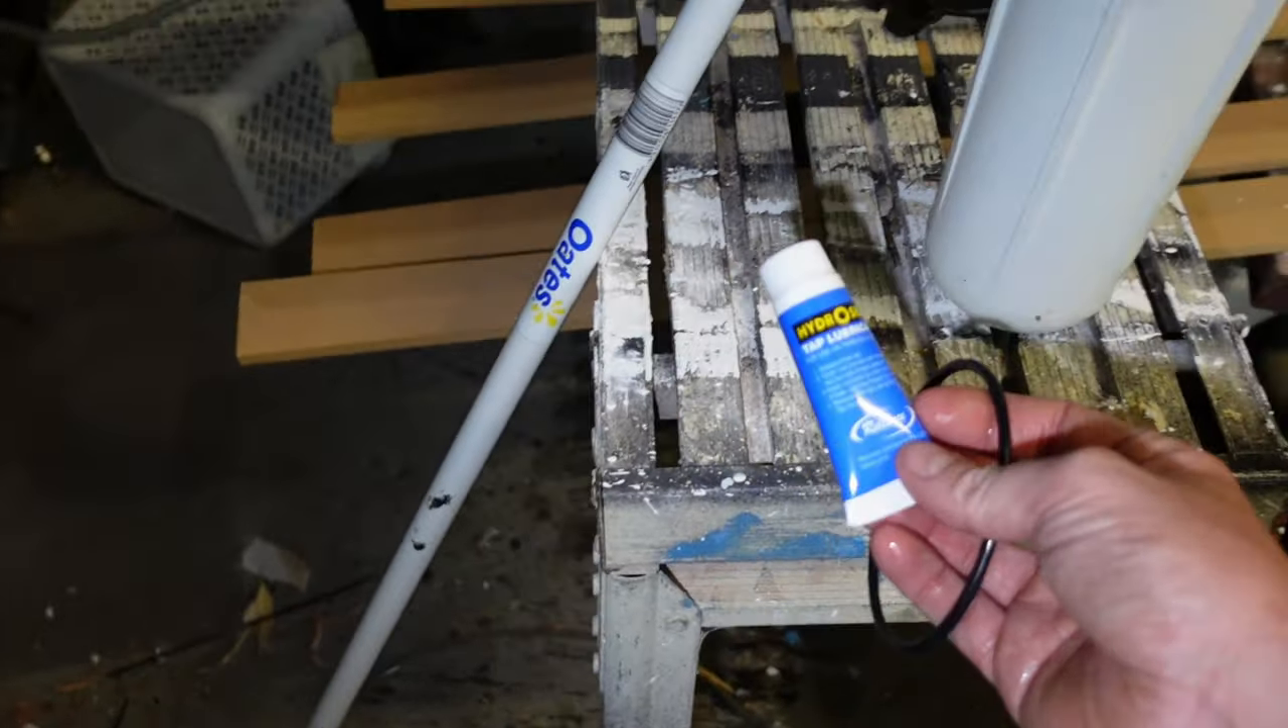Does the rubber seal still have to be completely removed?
No.